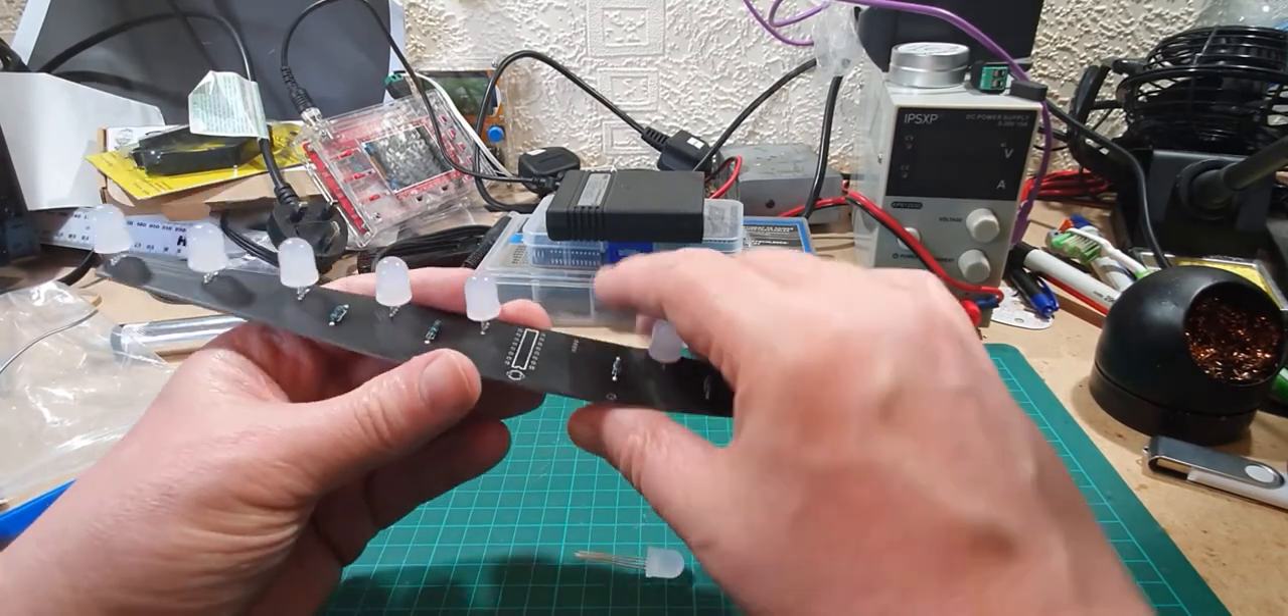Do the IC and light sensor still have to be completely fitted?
Yes.